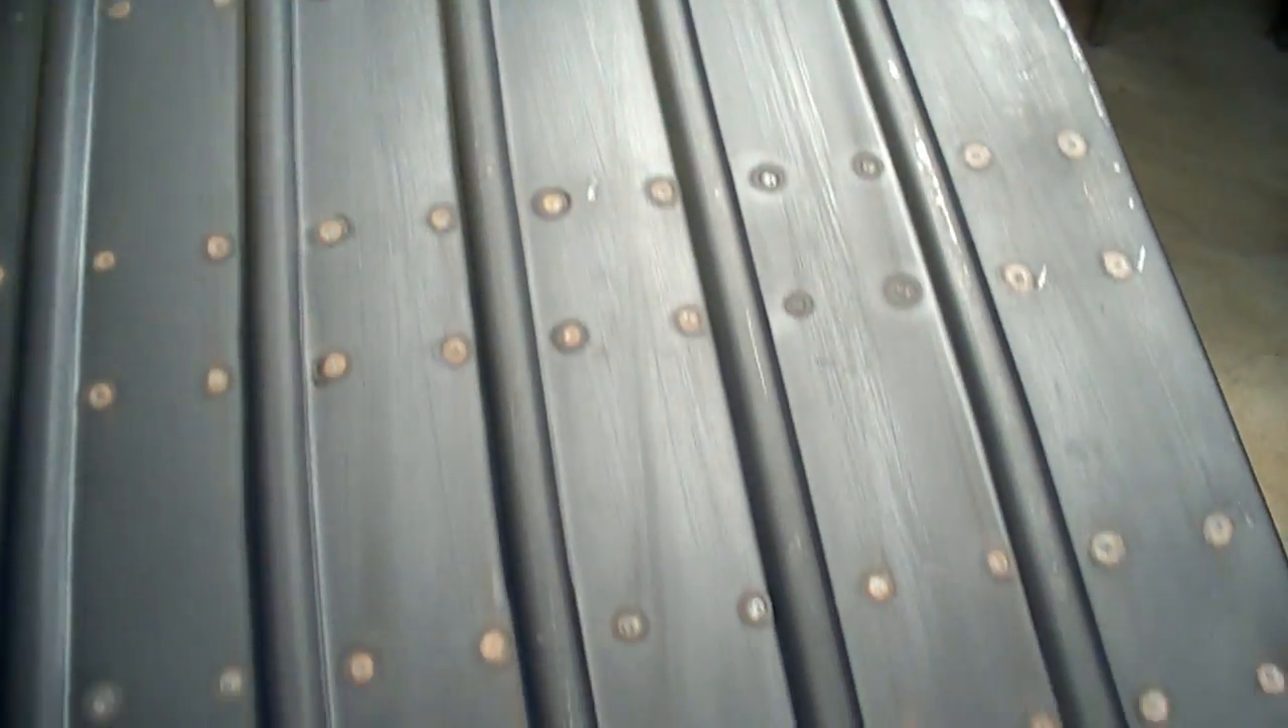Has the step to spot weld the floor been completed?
Yes.